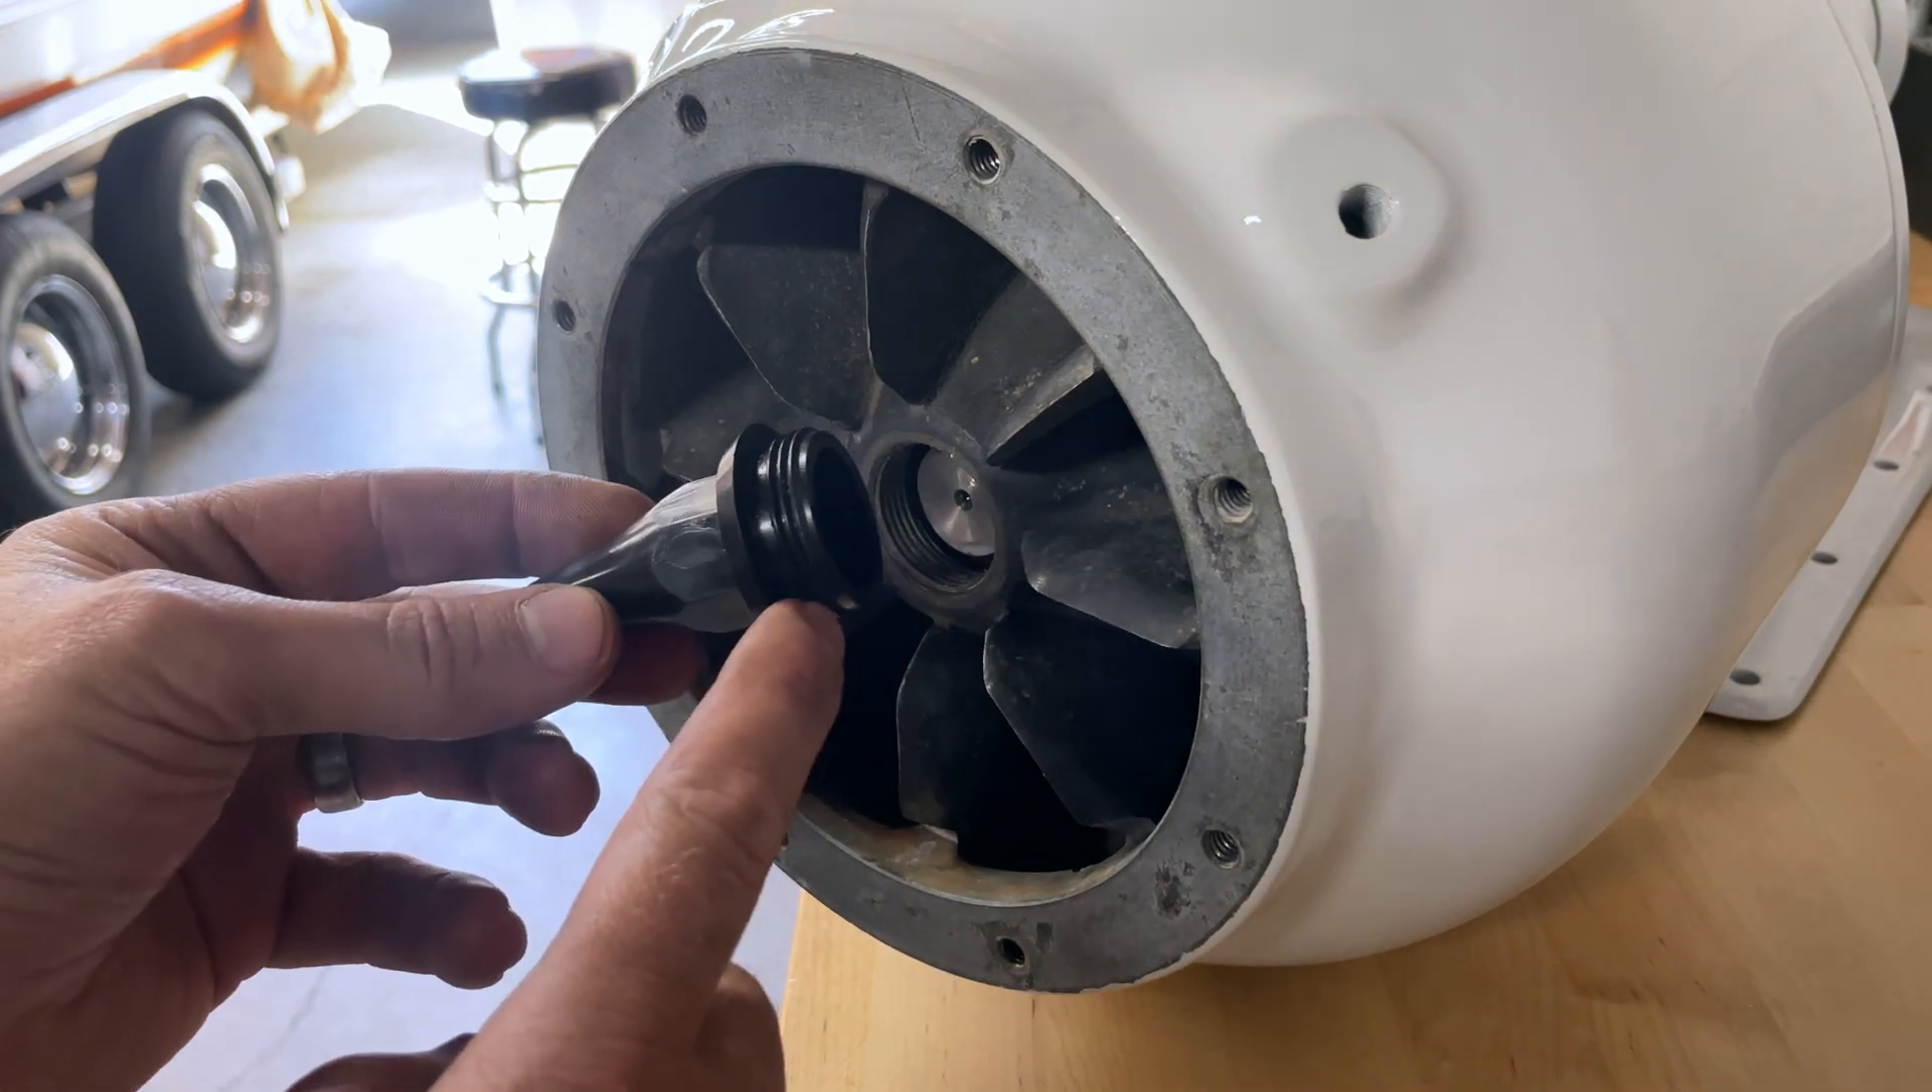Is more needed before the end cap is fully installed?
Yes.